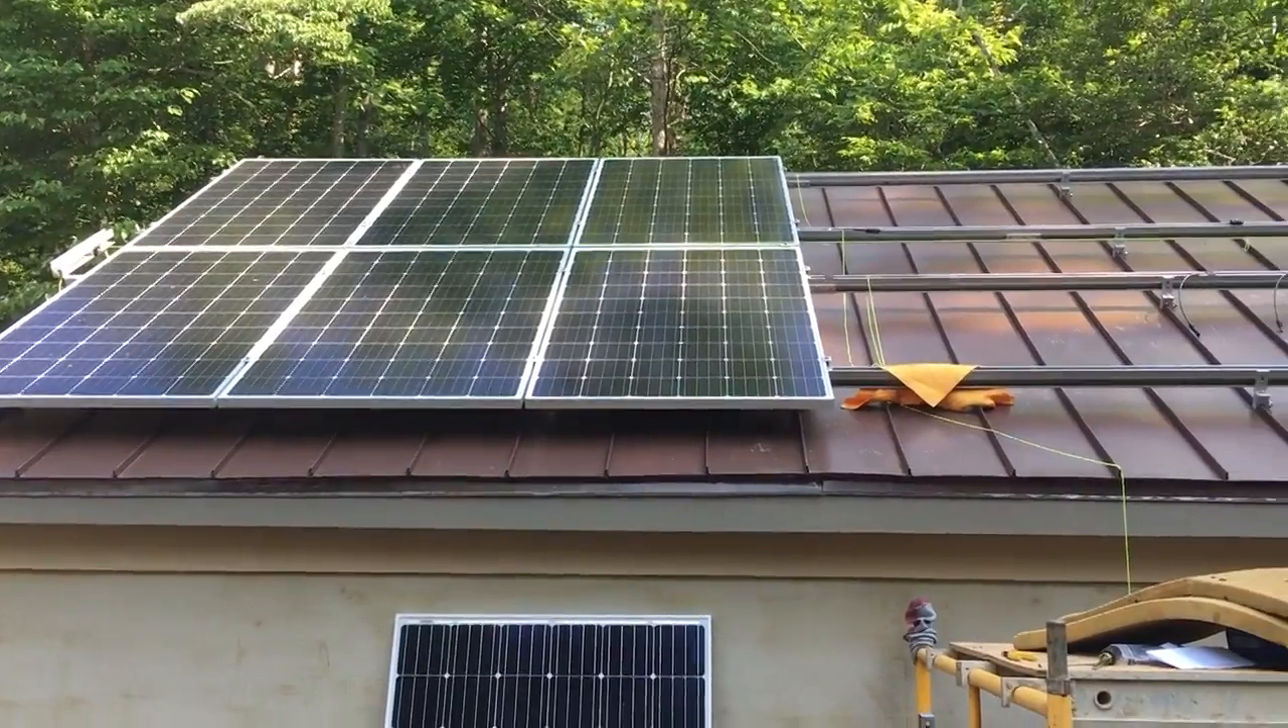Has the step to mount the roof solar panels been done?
No.